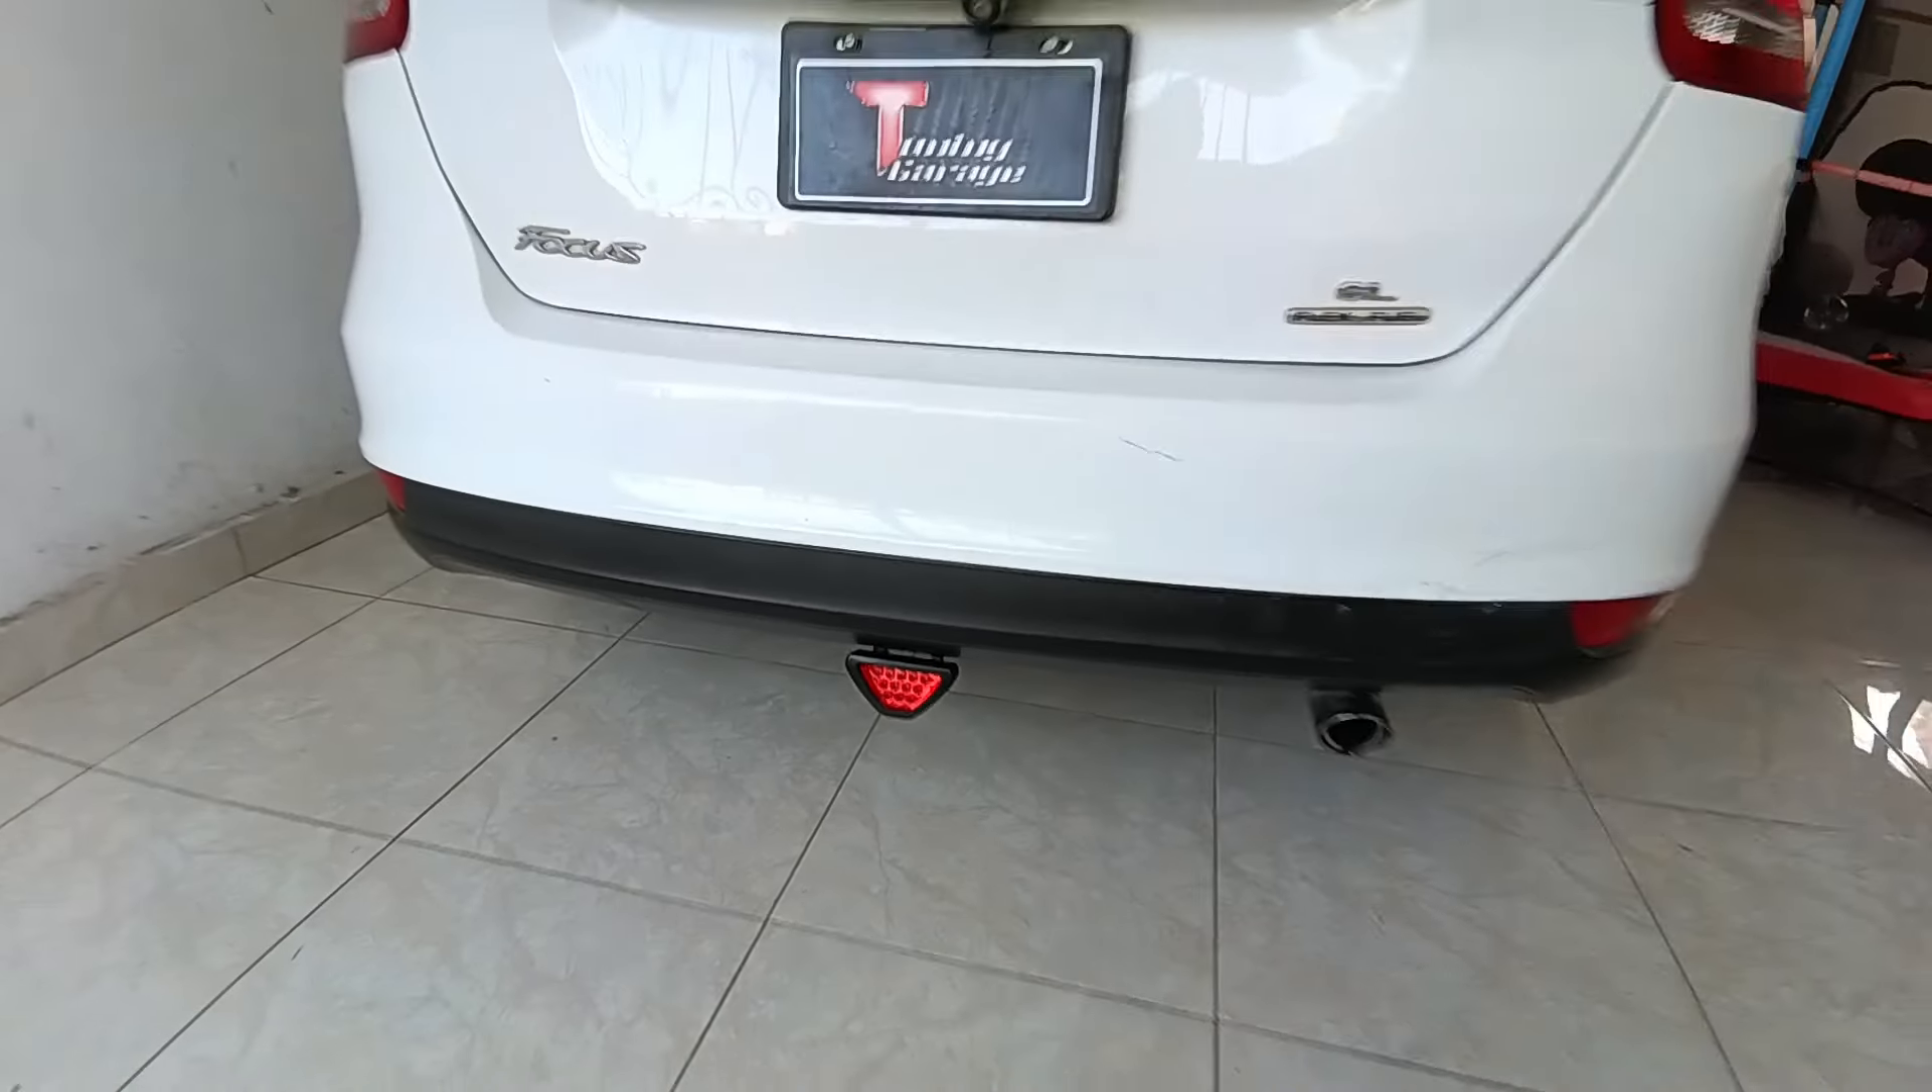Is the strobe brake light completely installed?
Yes.